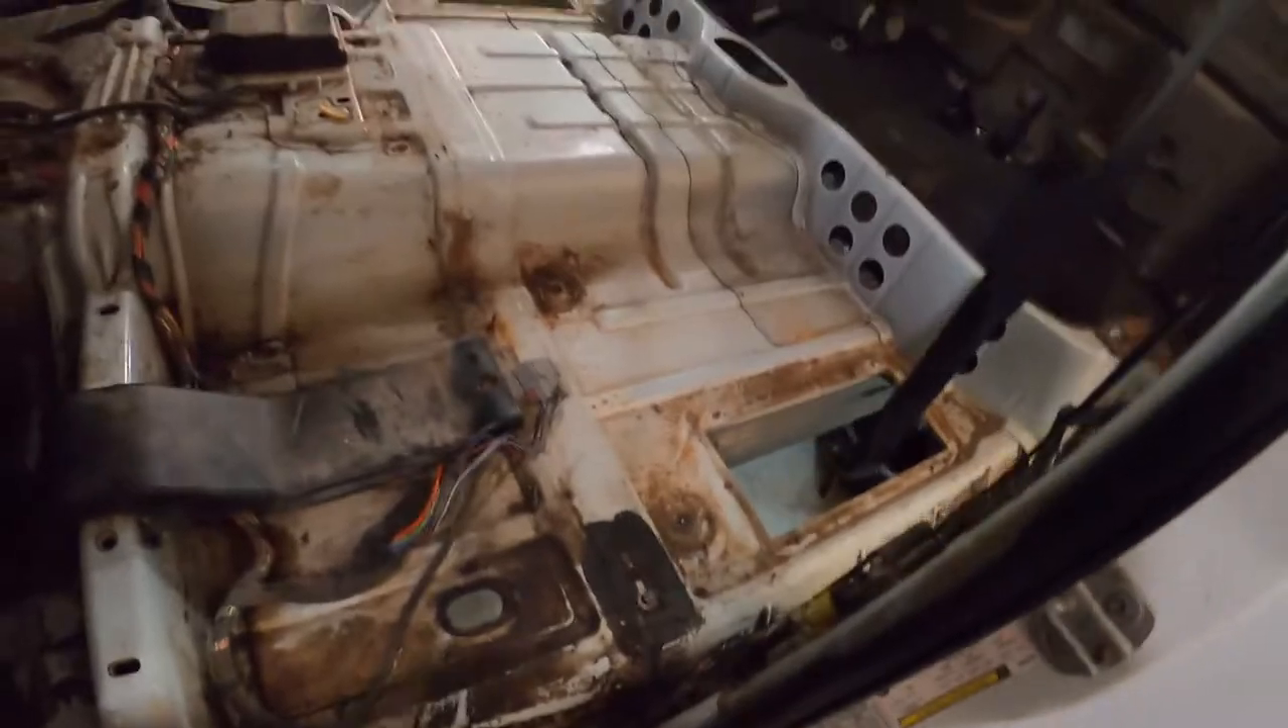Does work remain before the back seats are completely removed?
No.